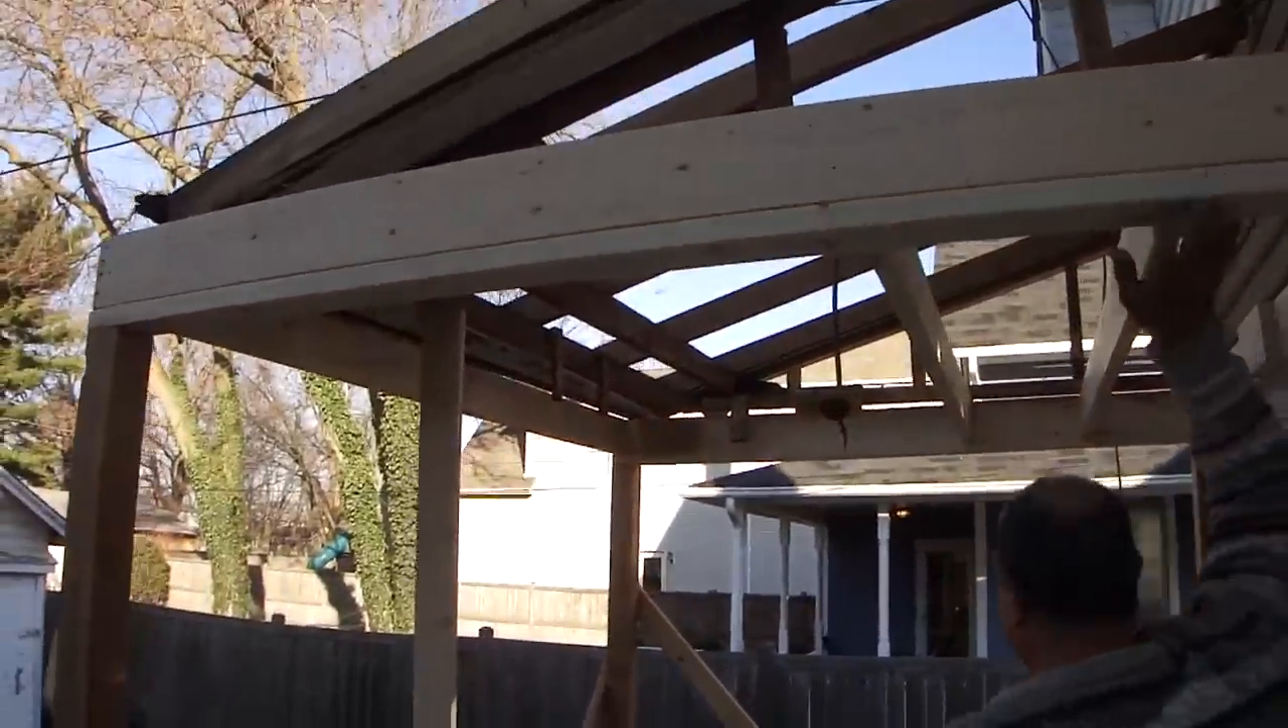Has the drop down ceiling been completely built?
No.